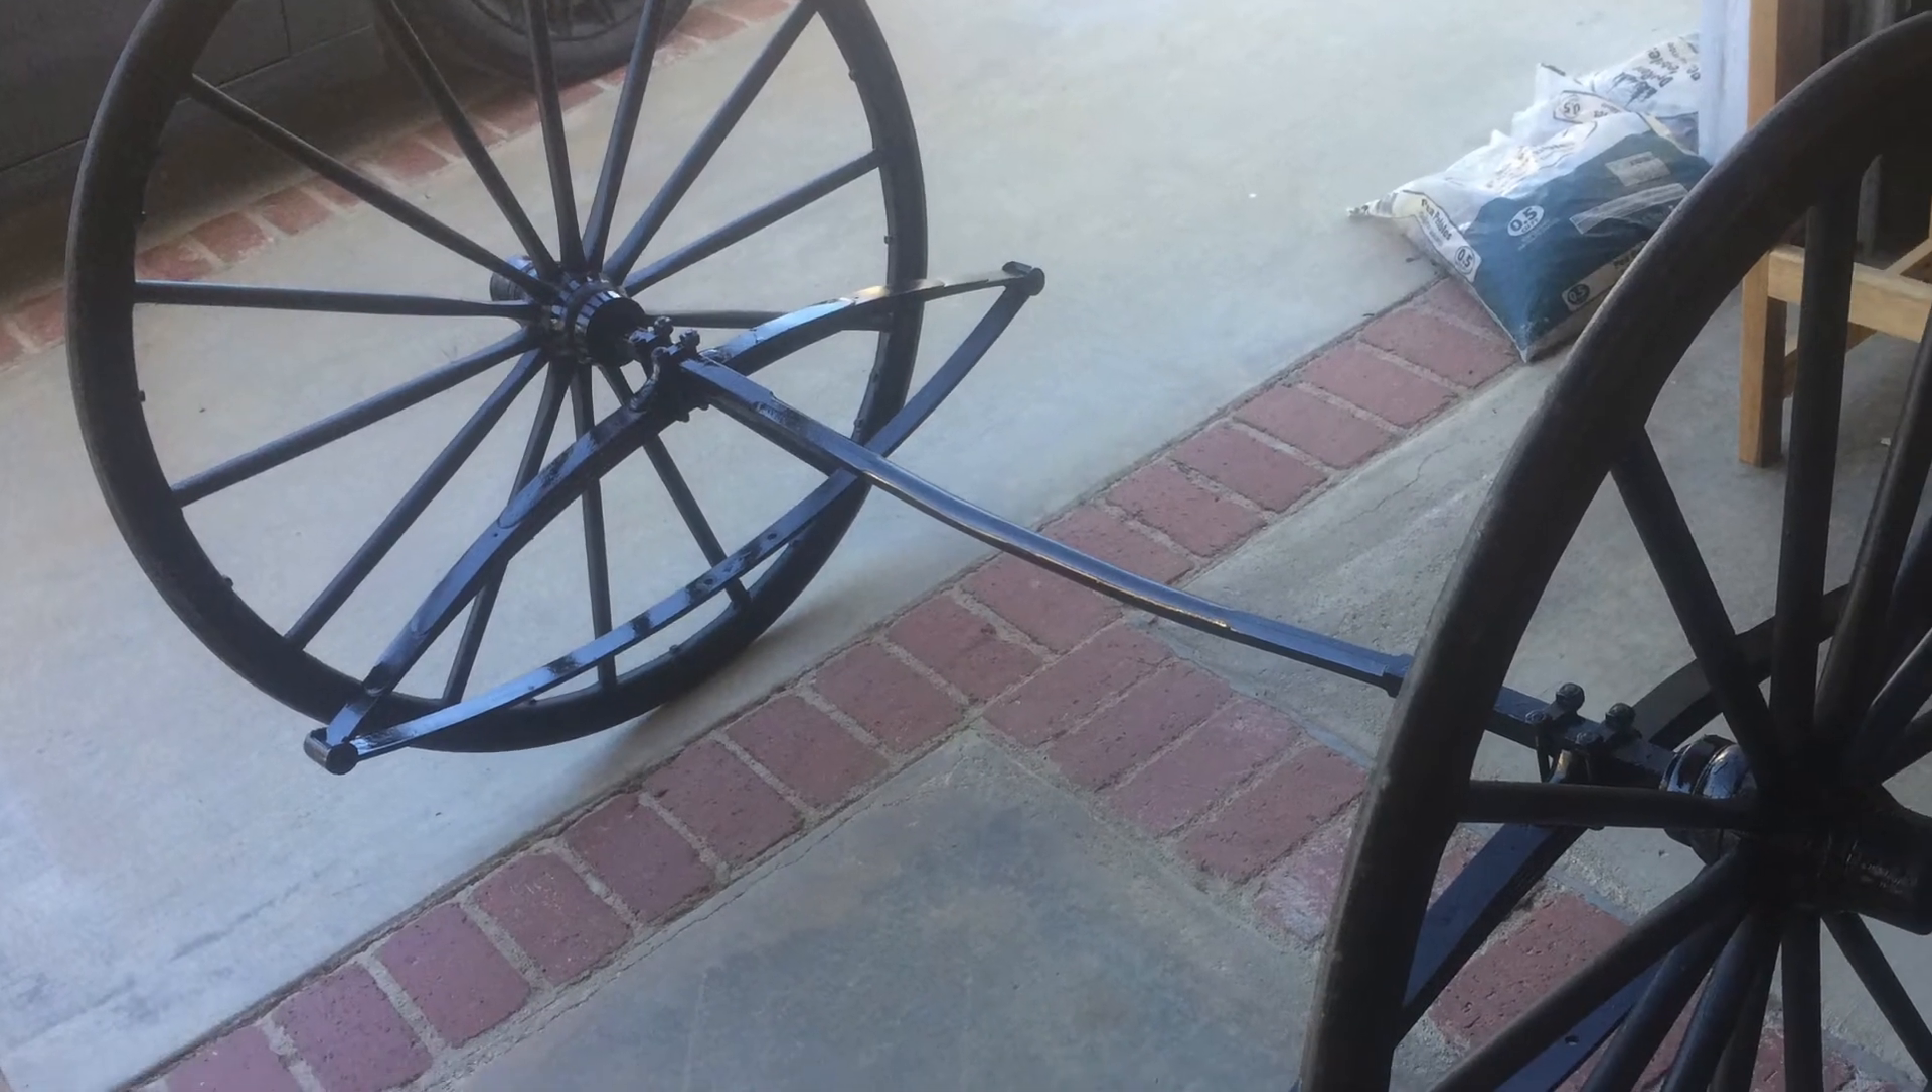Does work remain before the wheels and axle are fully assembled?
No.